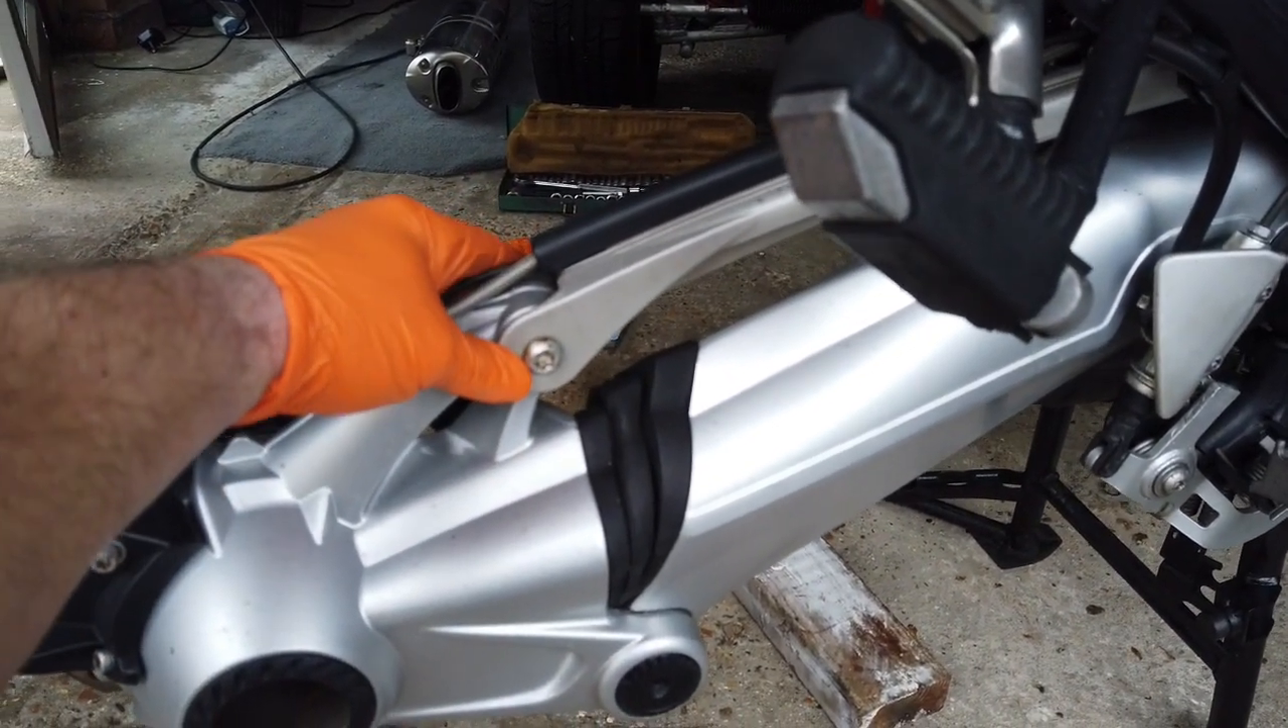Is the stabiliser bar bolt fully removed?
No.